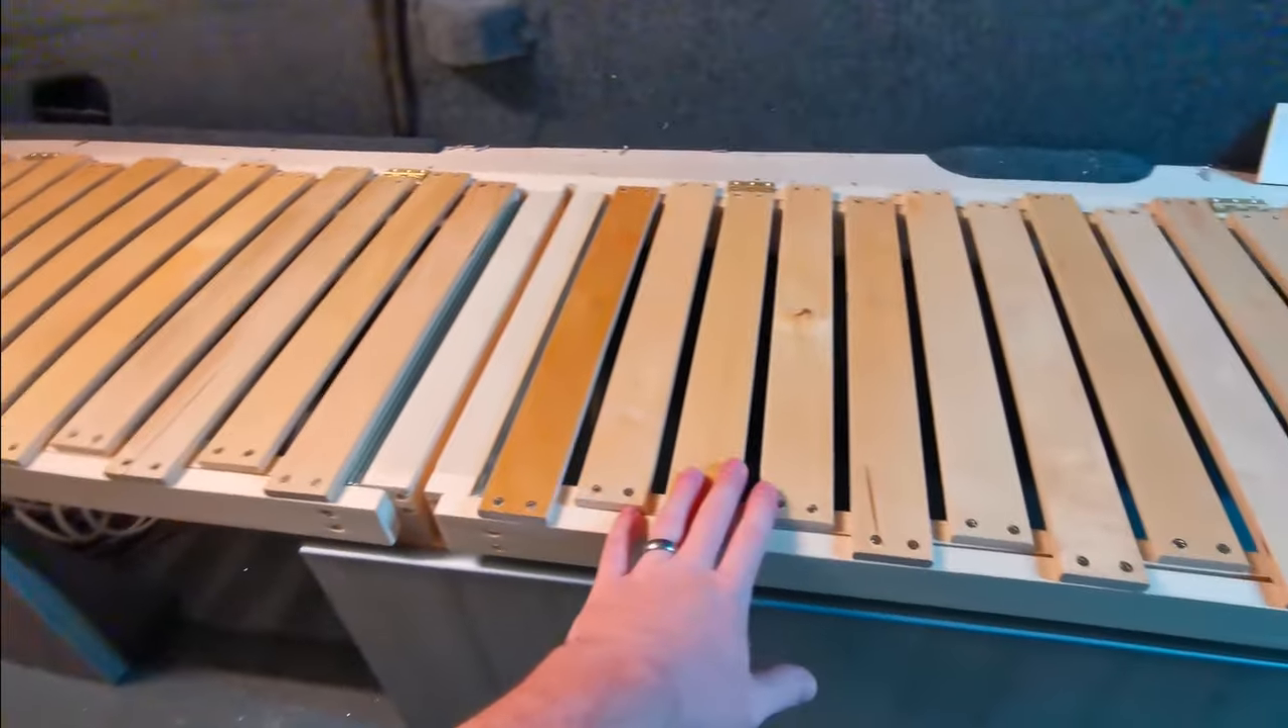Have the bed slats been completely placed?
Yes.